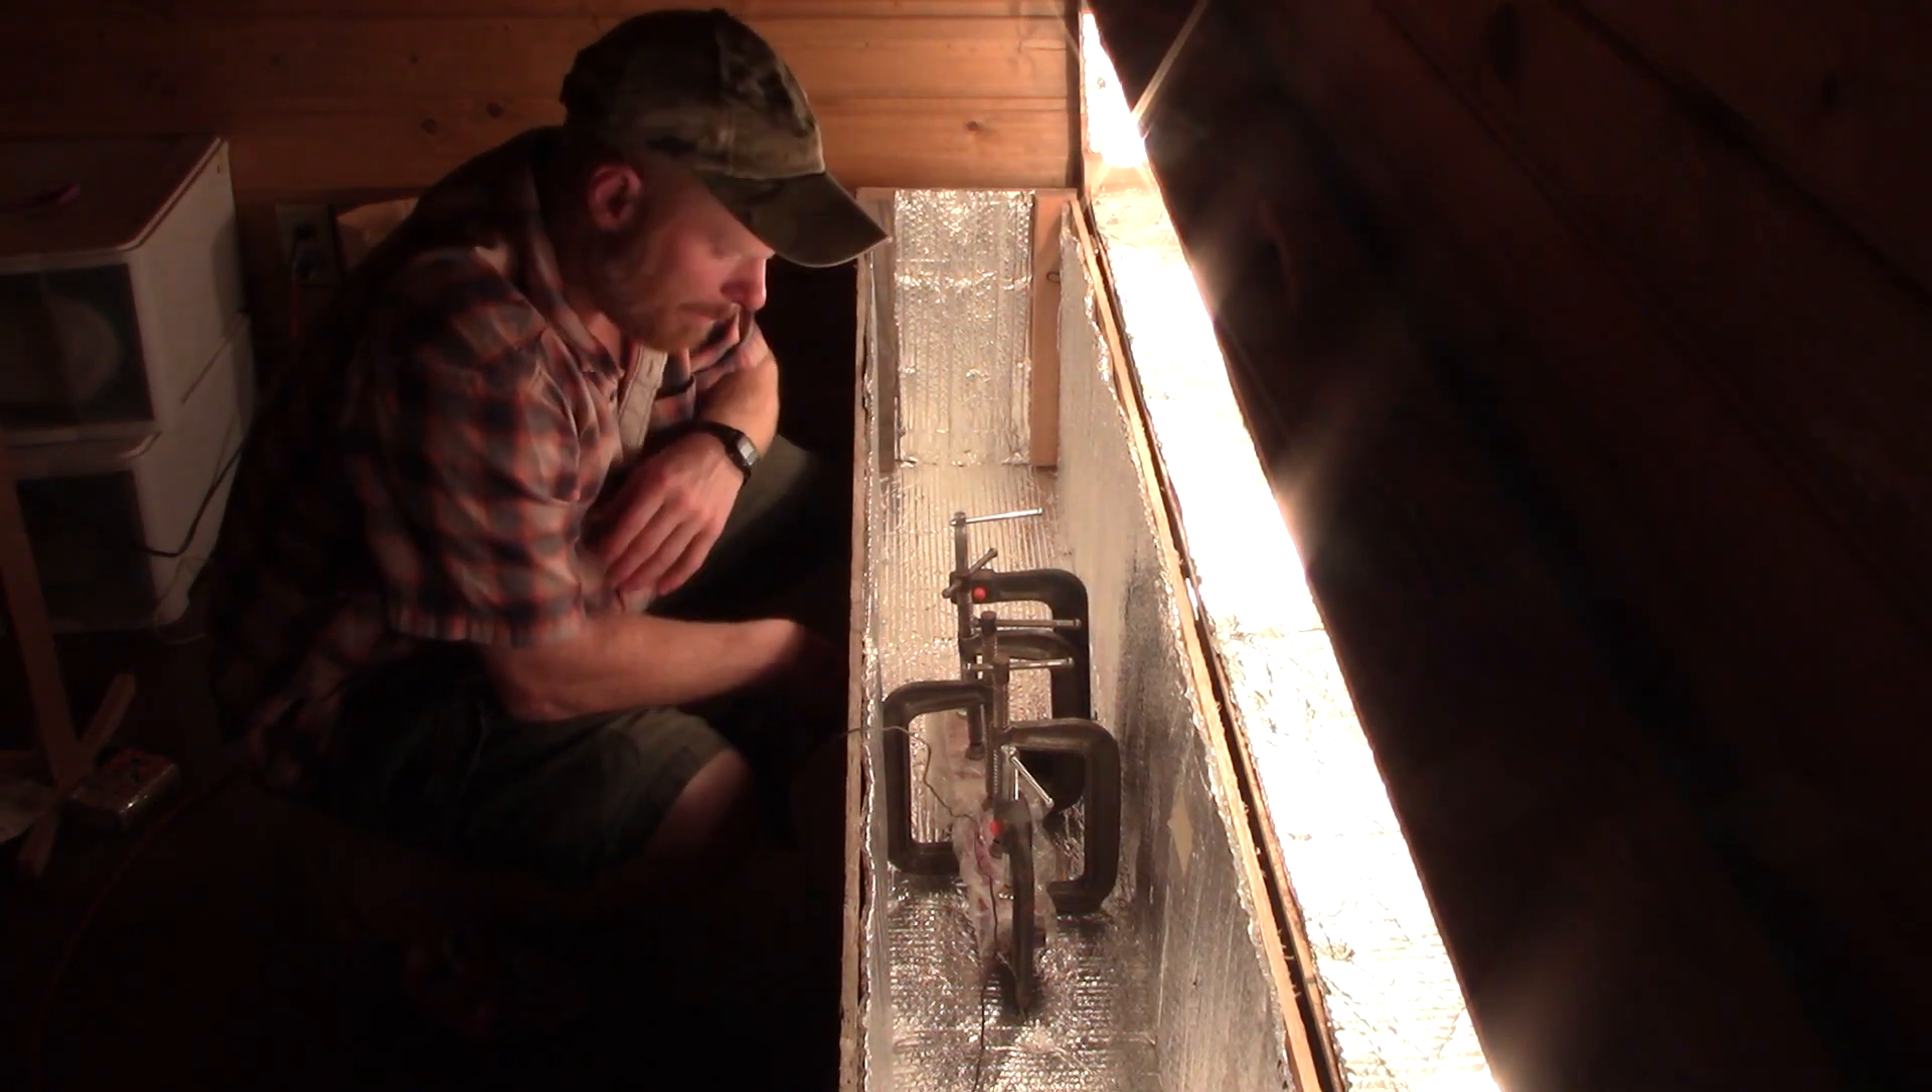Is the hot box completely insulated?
Yes.